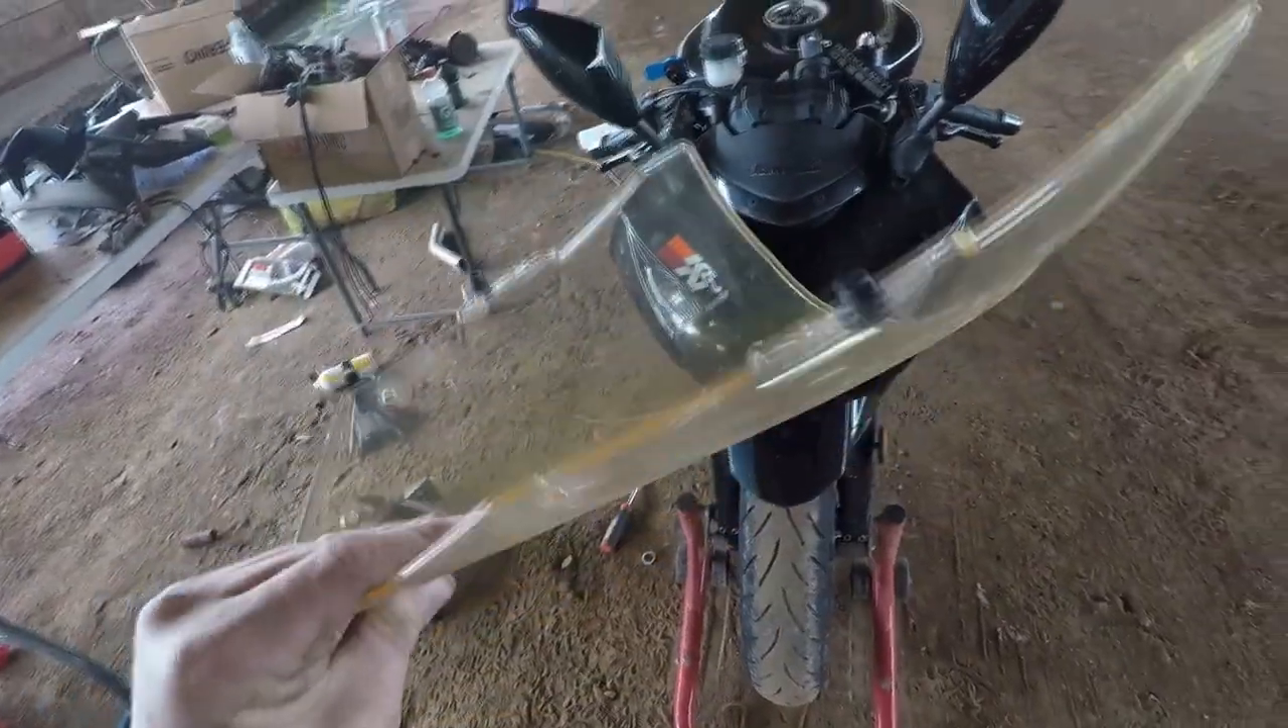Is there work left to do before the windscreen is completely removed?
No.